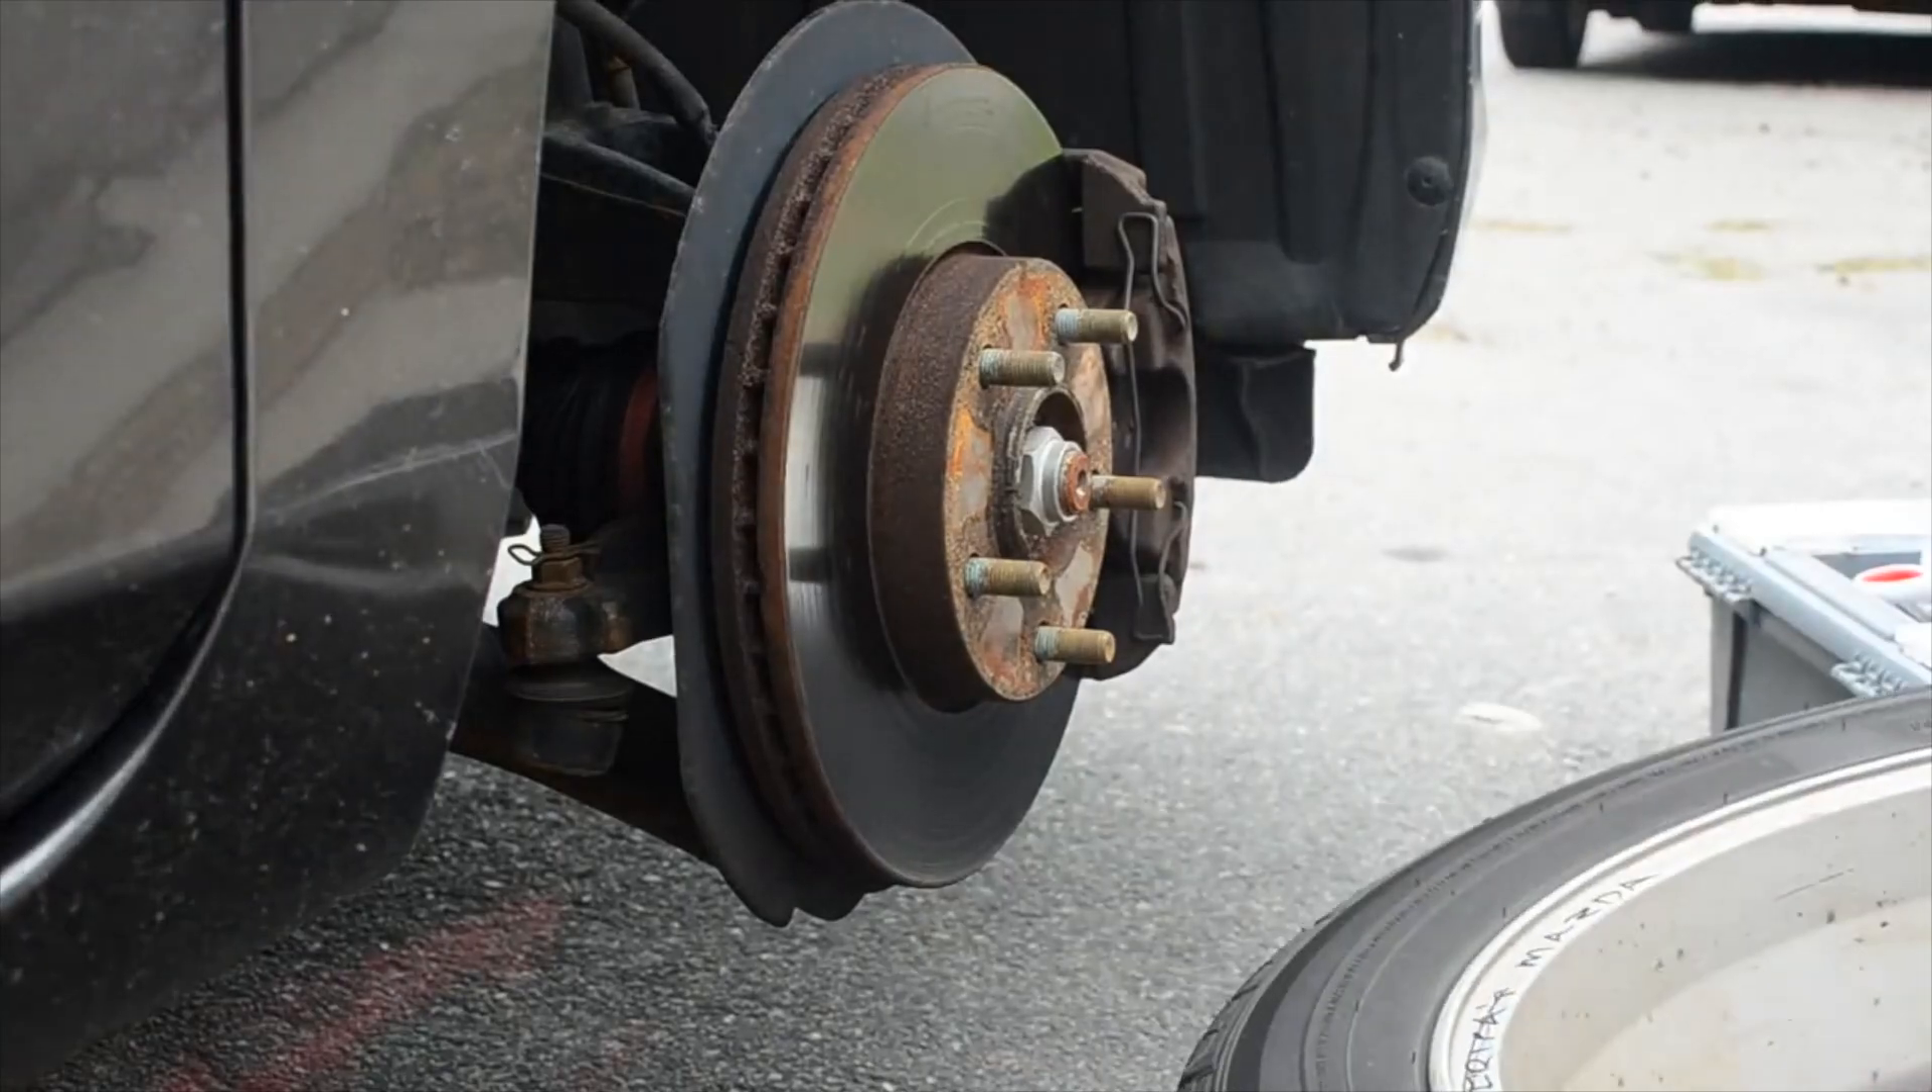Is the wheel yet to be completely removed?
No.